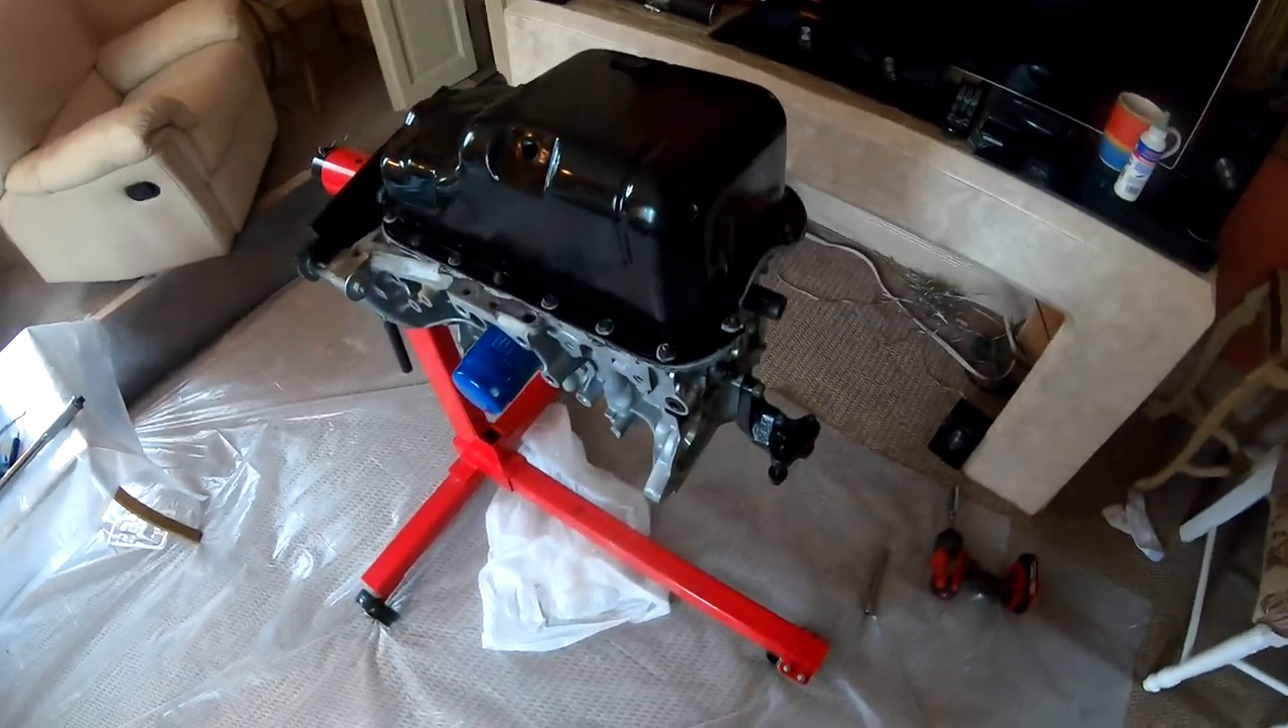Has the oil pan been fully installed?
Yes.